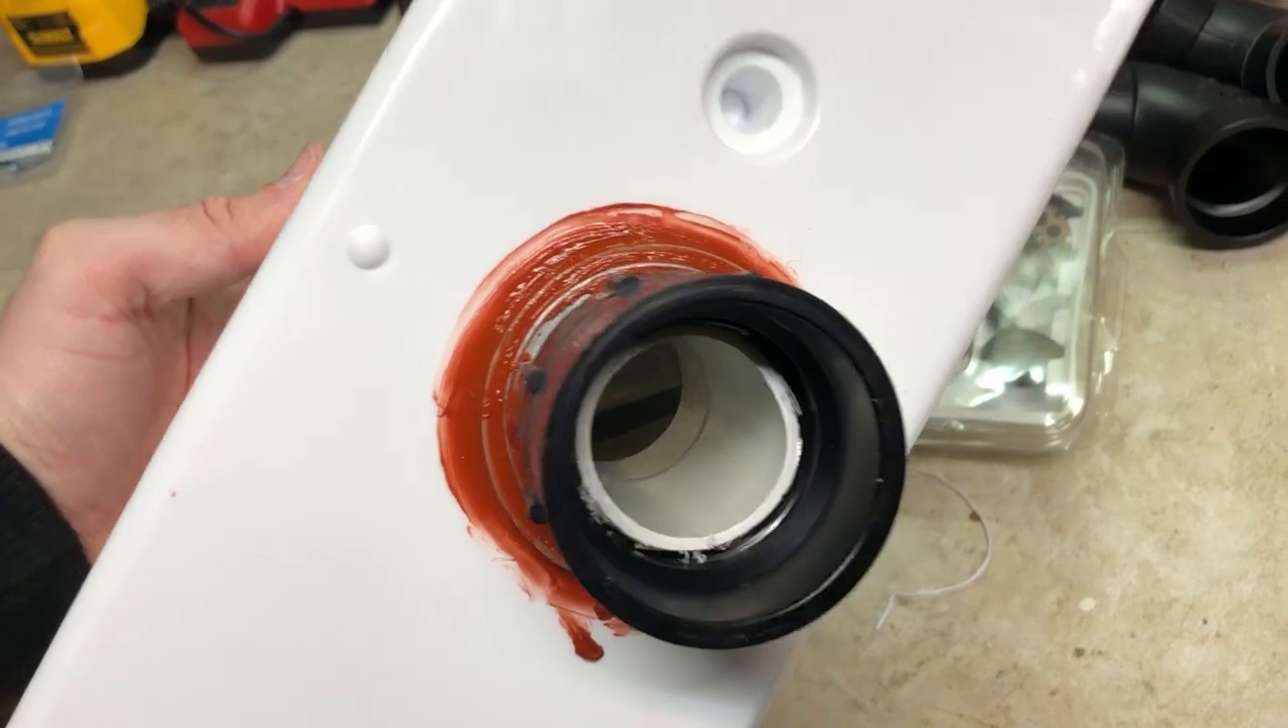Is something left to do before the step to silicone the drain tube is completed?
No.